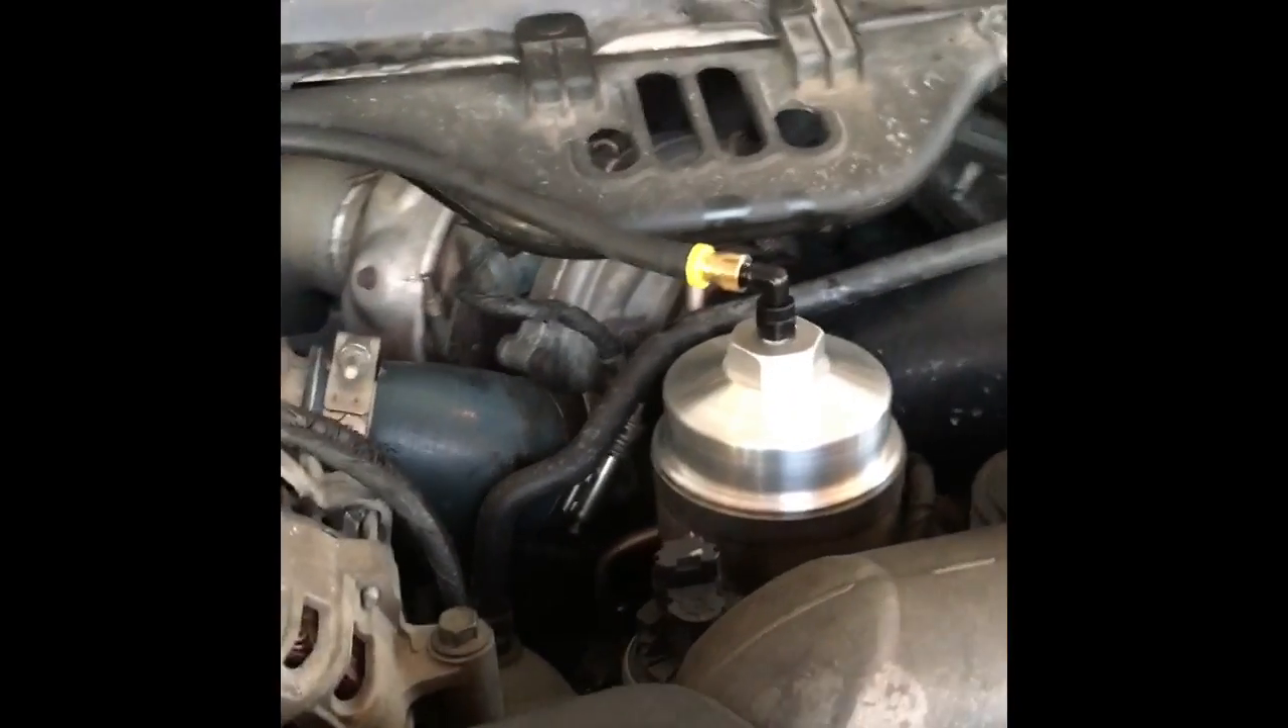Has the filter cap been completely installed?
Yes.